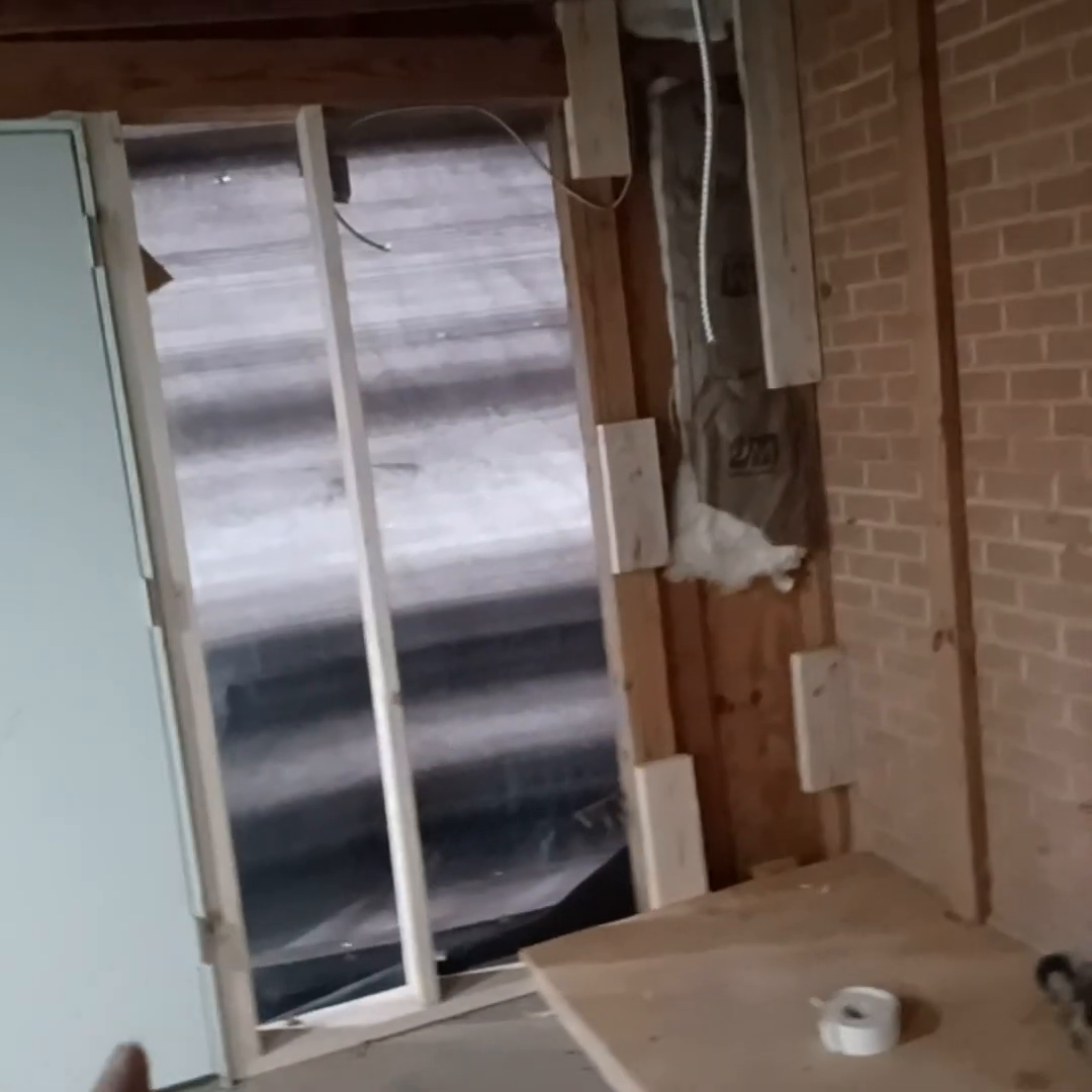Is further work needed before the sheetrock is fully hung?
Yes.